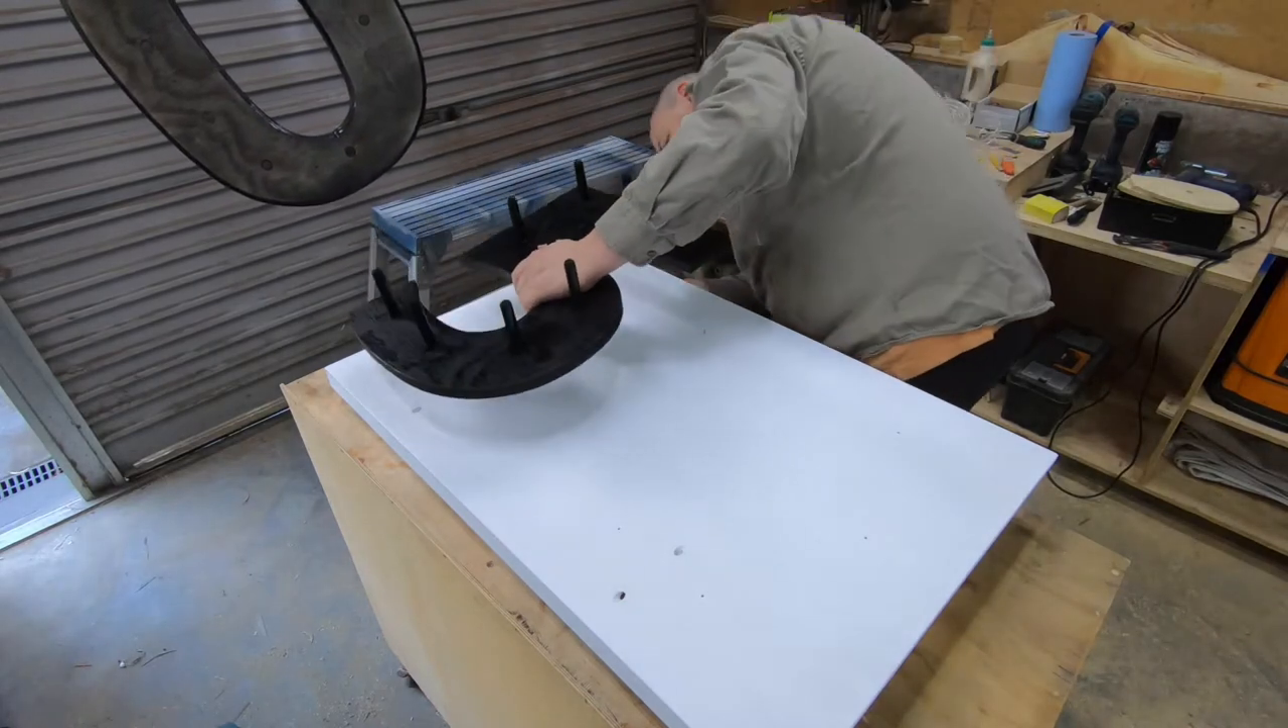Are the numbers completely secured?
No.